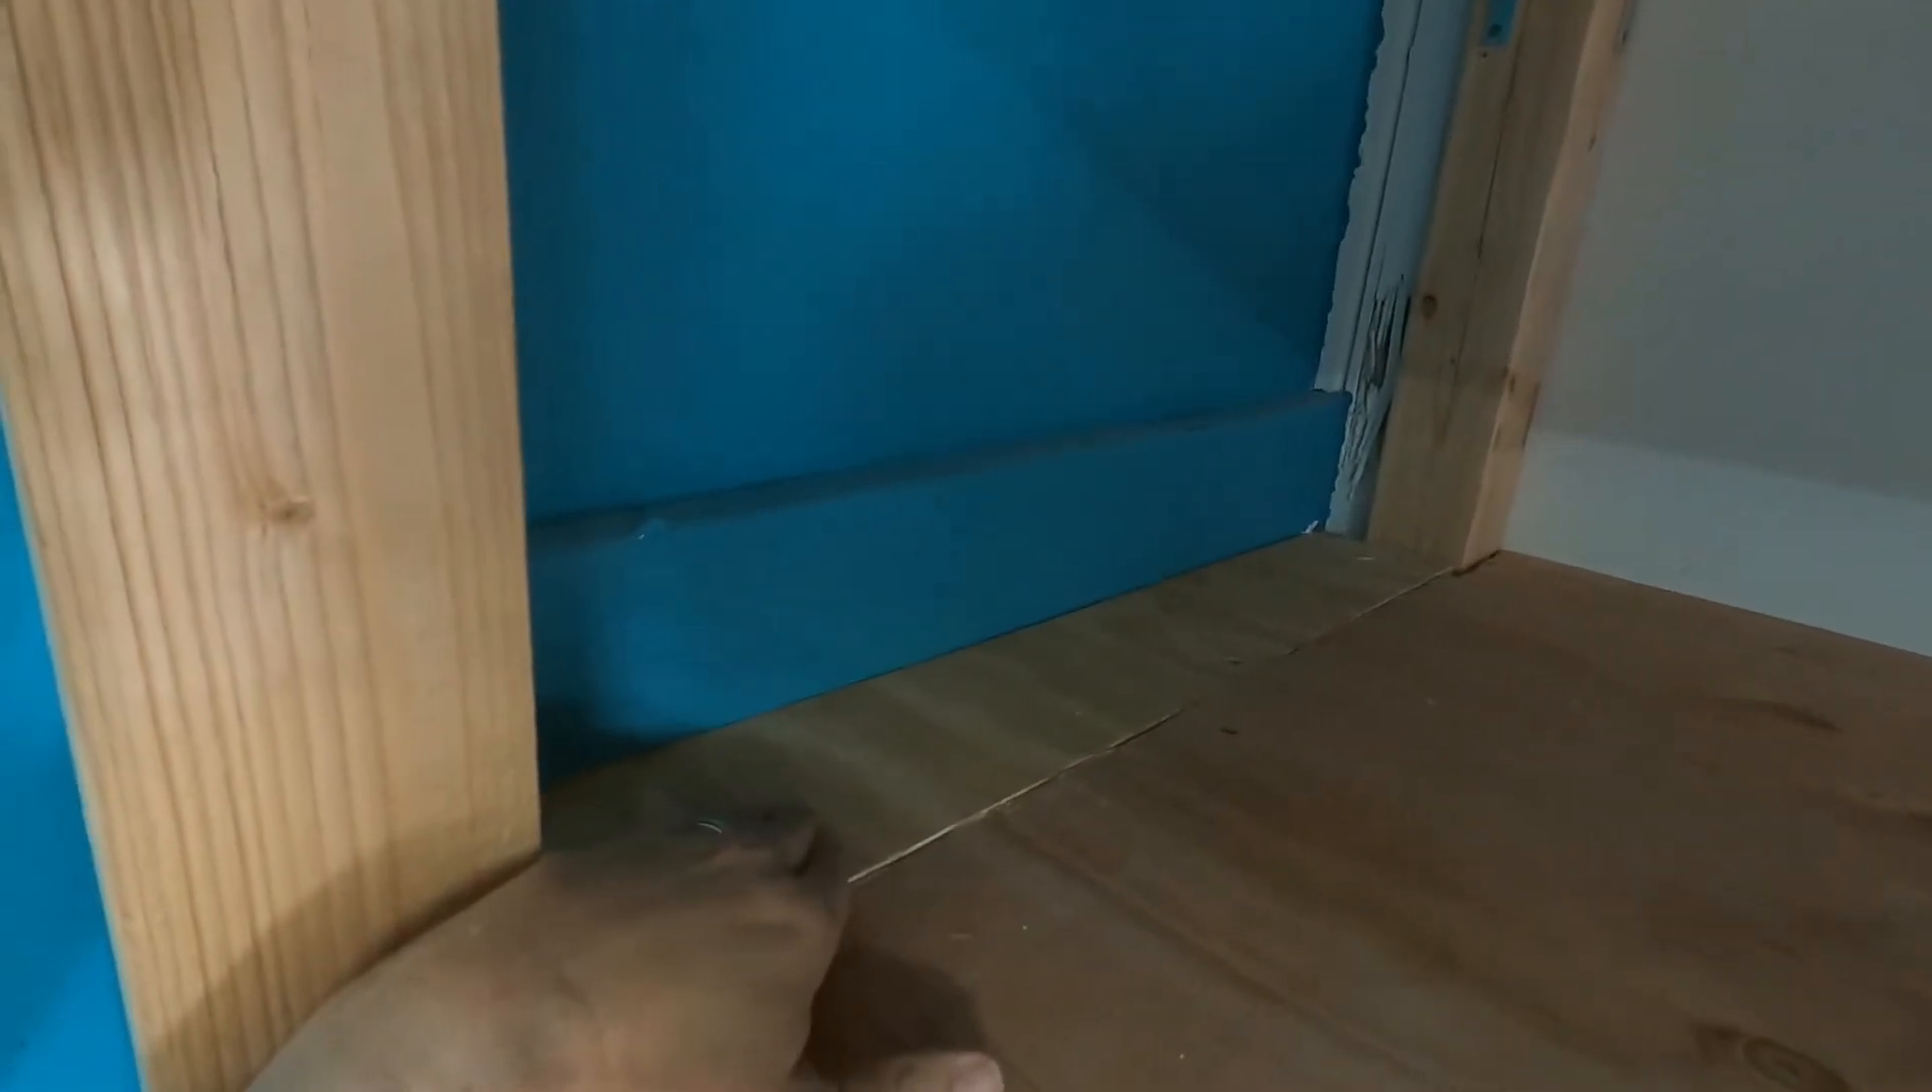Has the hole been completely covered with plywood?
Yes.